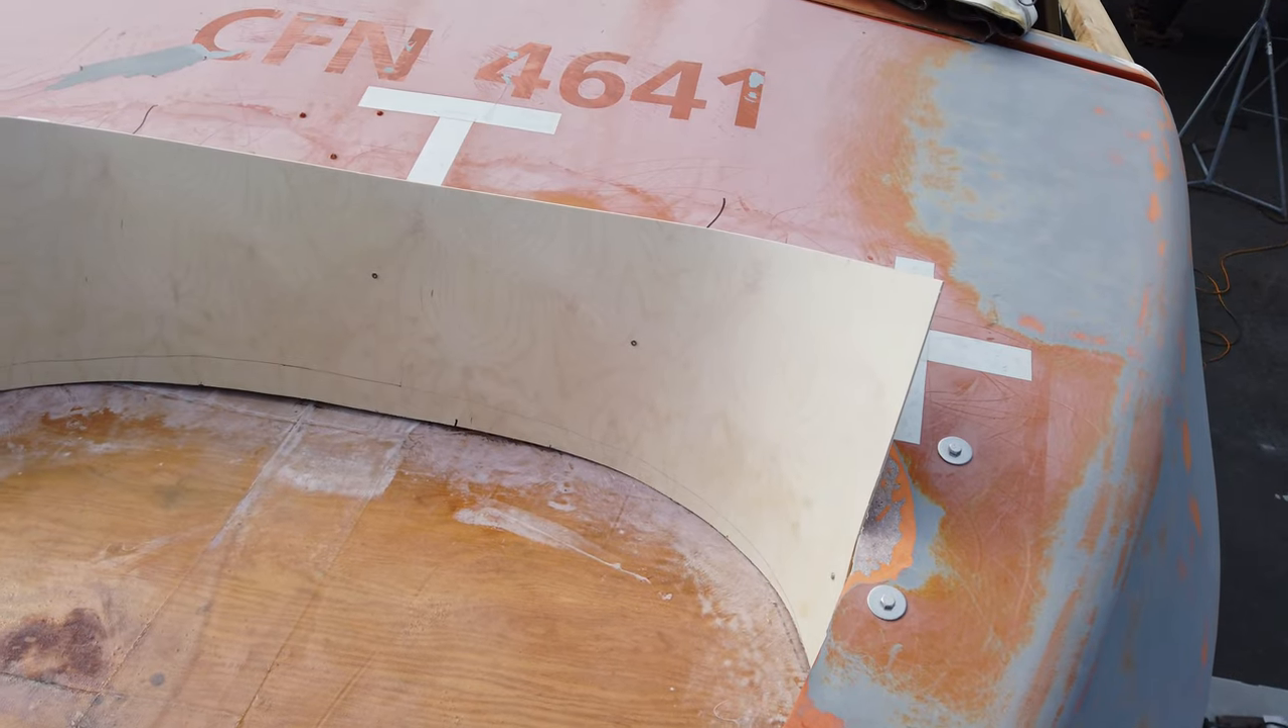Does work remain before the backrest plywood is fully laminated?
Yes.